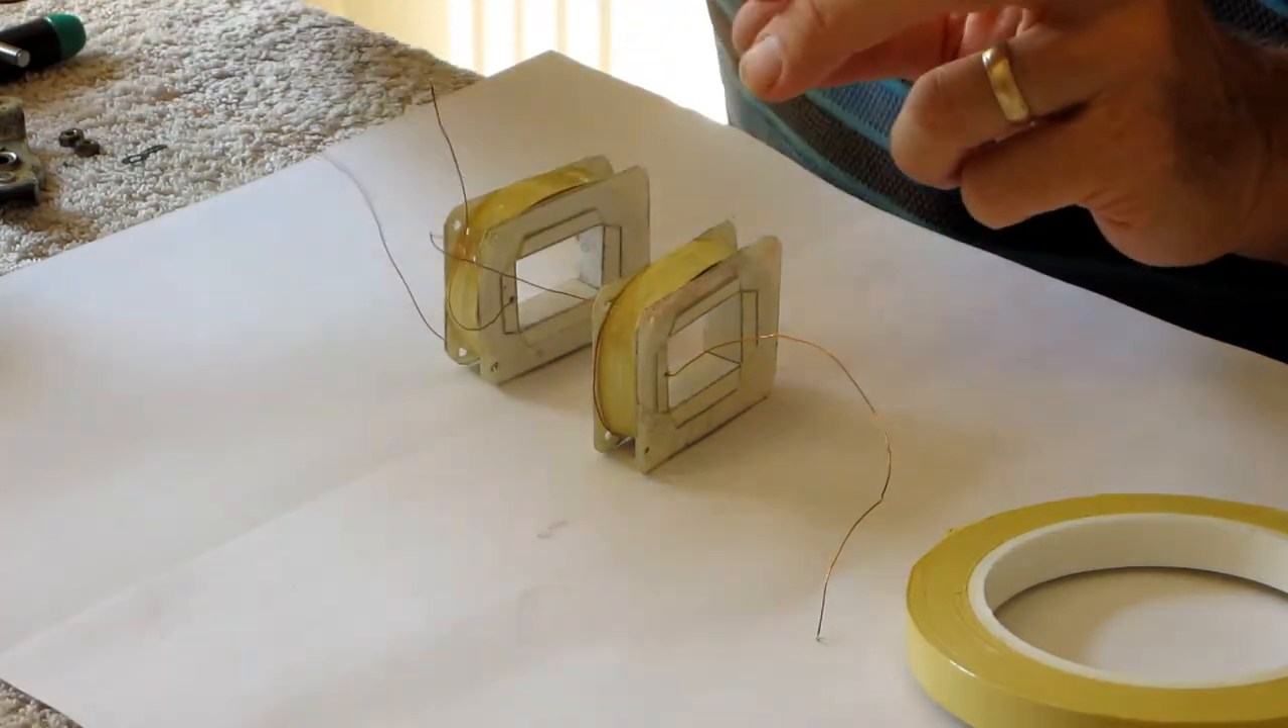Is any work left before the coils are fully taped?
No.